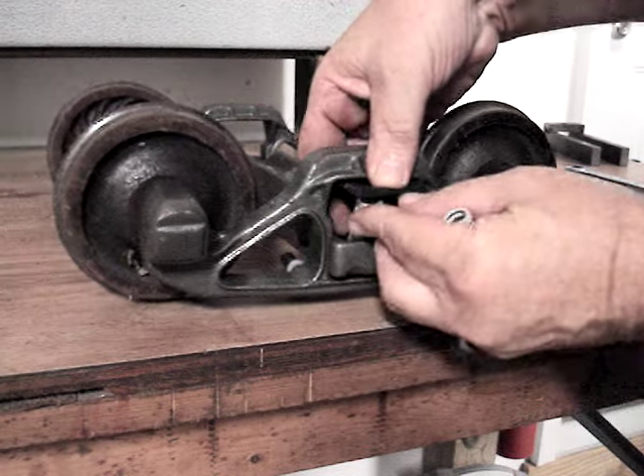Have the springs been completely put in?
No.